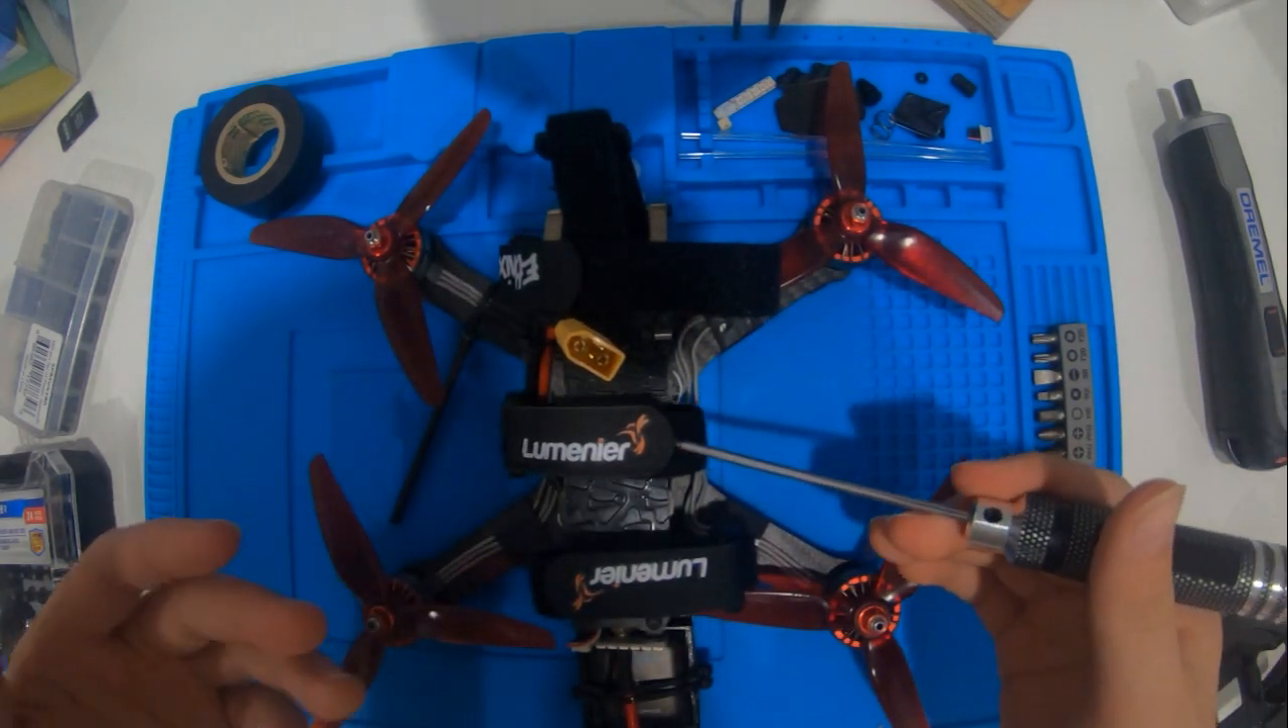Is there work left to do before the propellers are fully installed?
No.